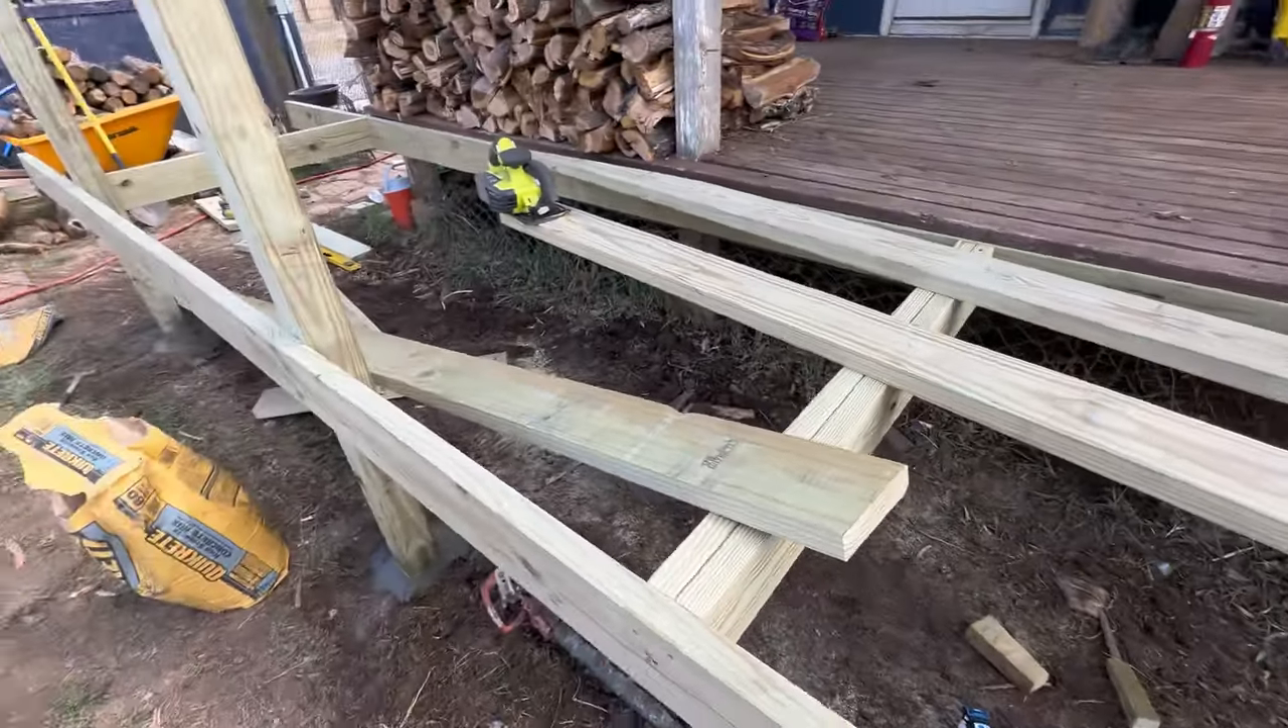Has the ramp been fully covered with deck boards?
No.